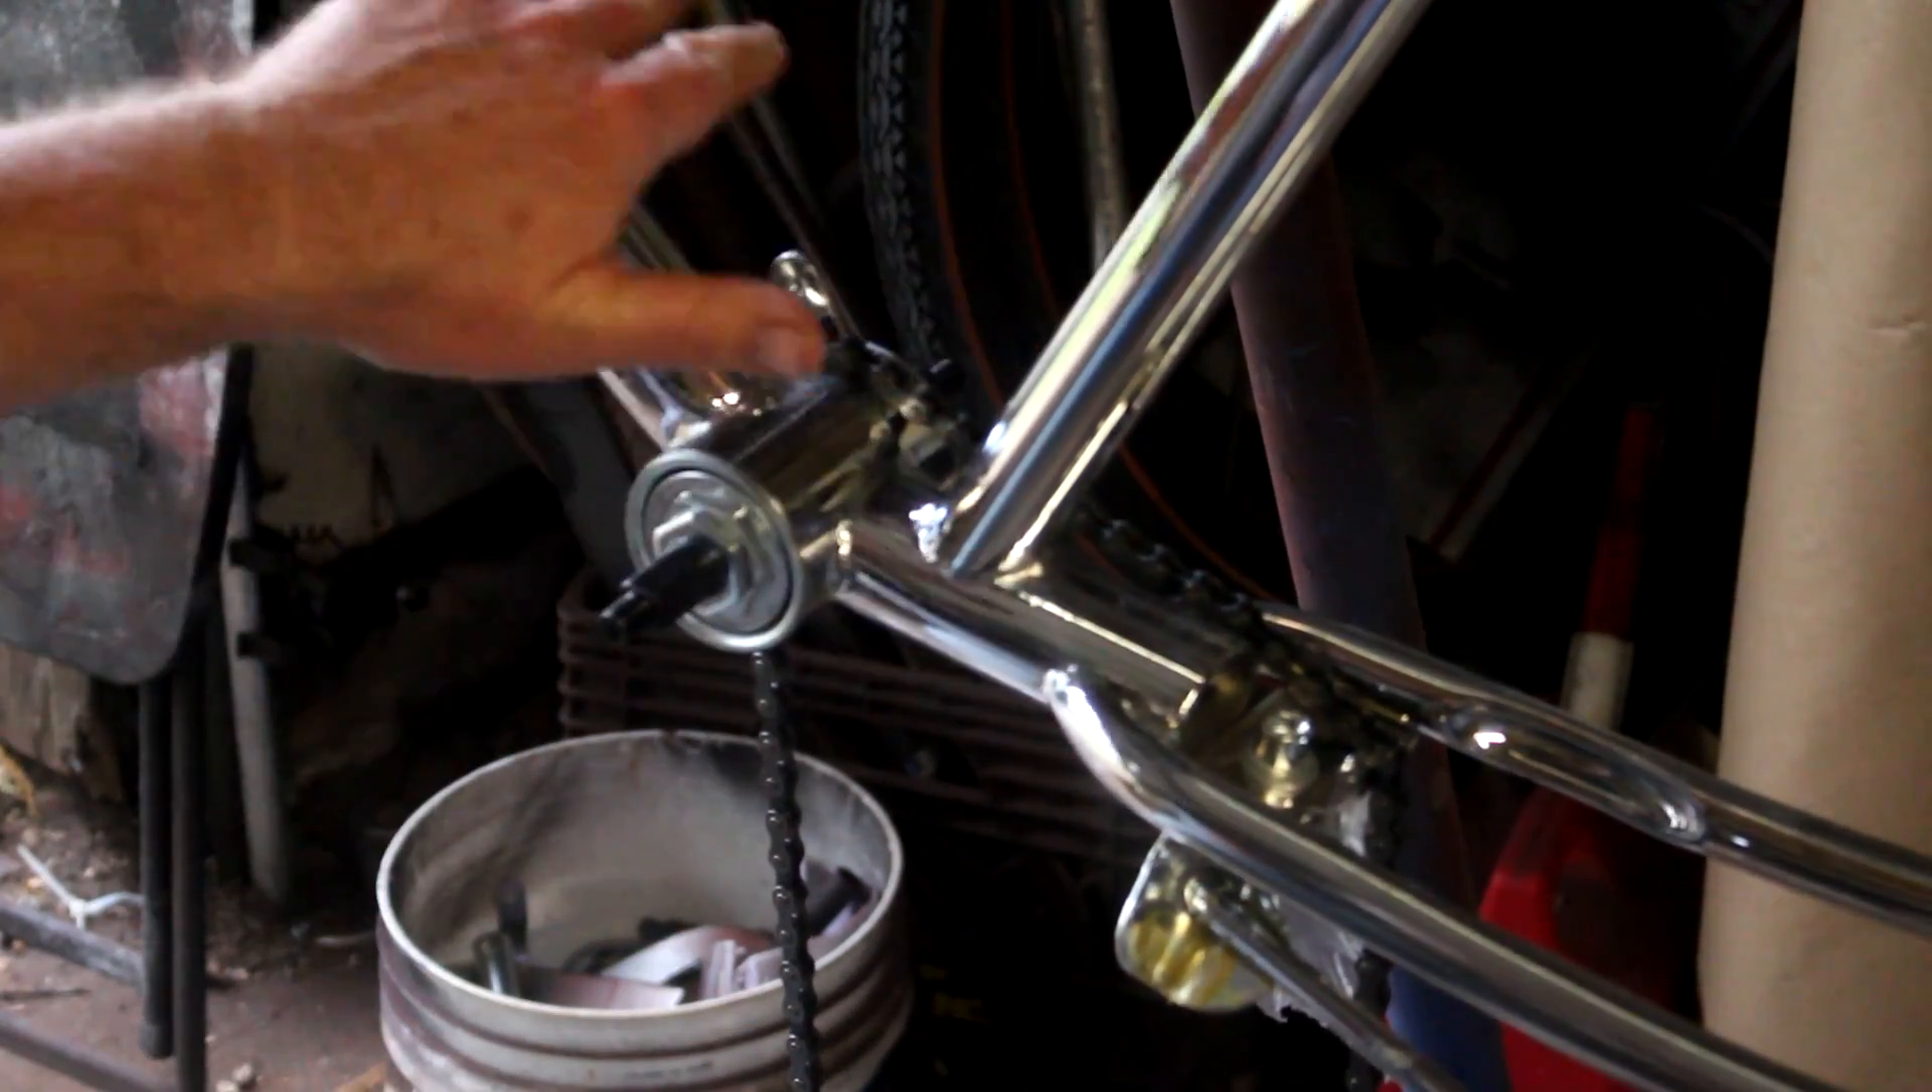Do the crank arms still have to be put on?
Yes.